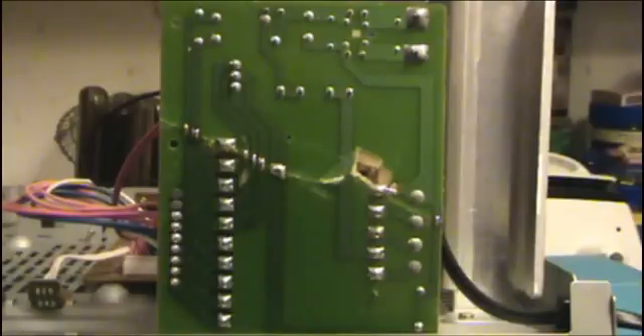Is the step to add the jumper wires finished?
No.